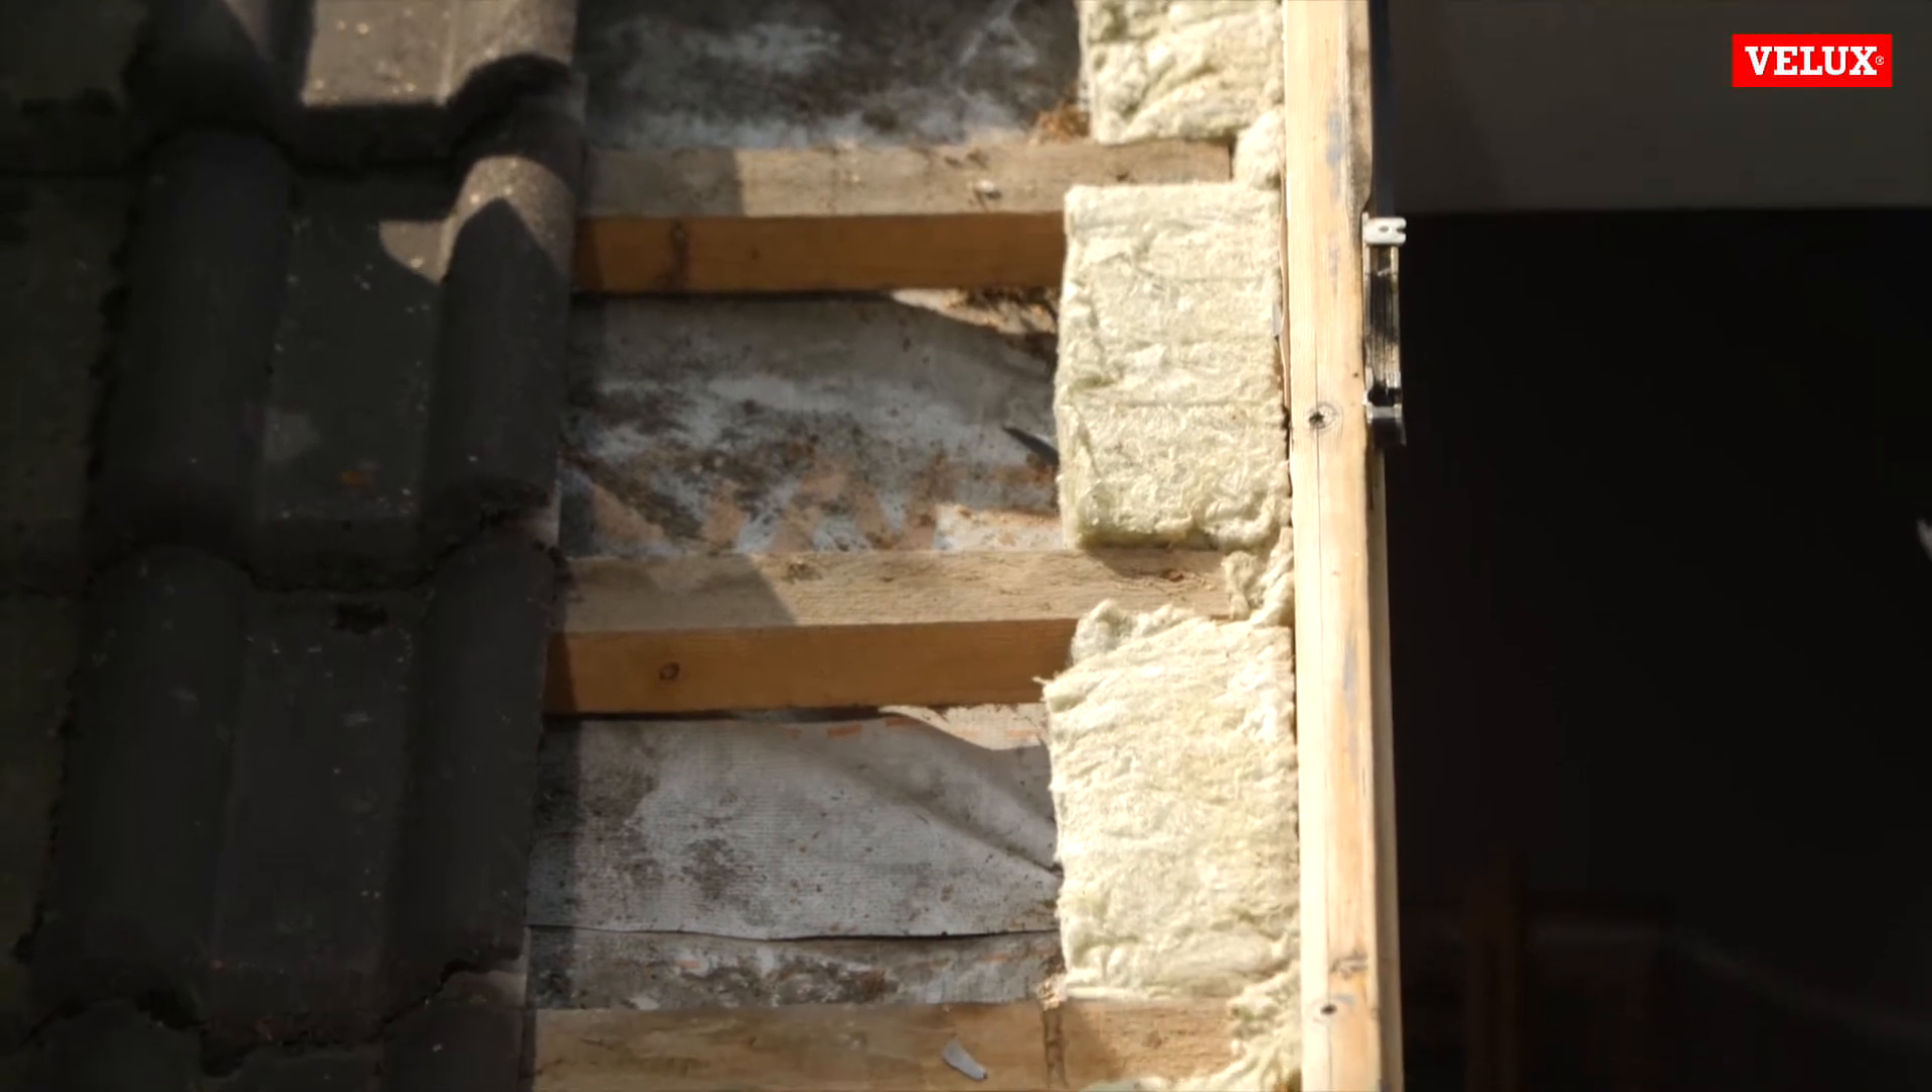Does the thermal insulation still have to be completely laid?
No.